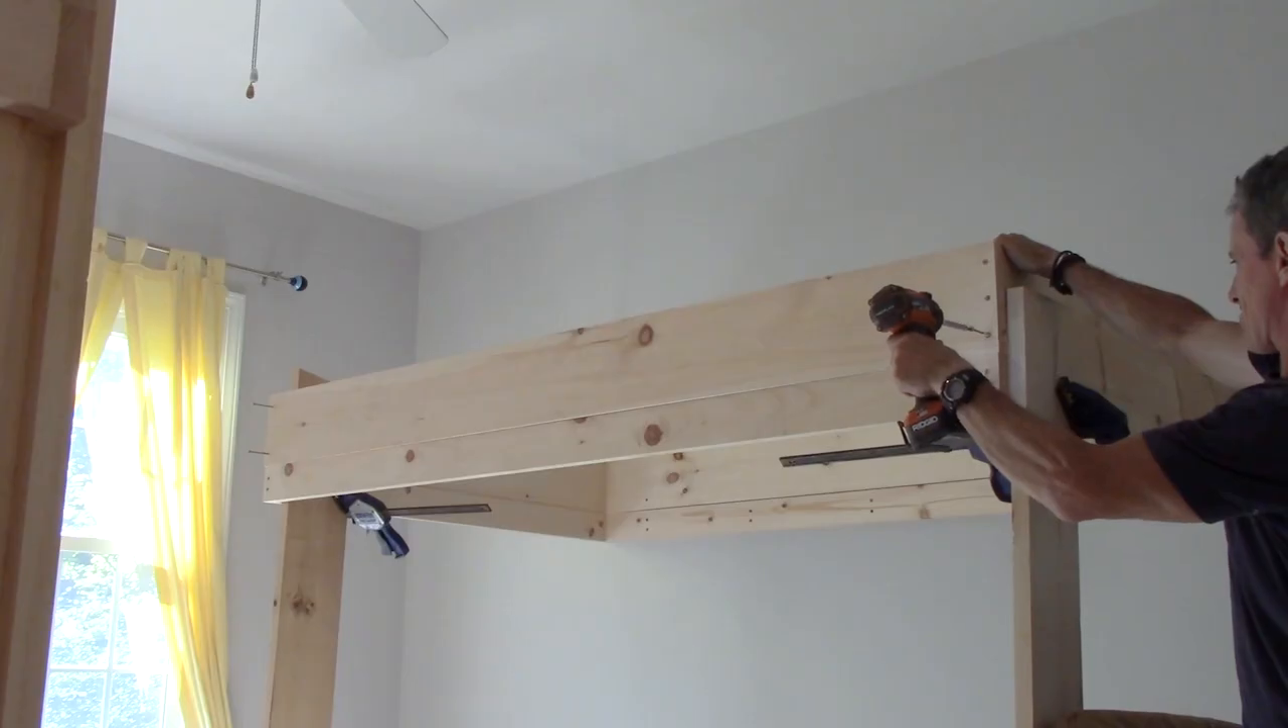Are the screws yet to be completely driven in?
Yes.